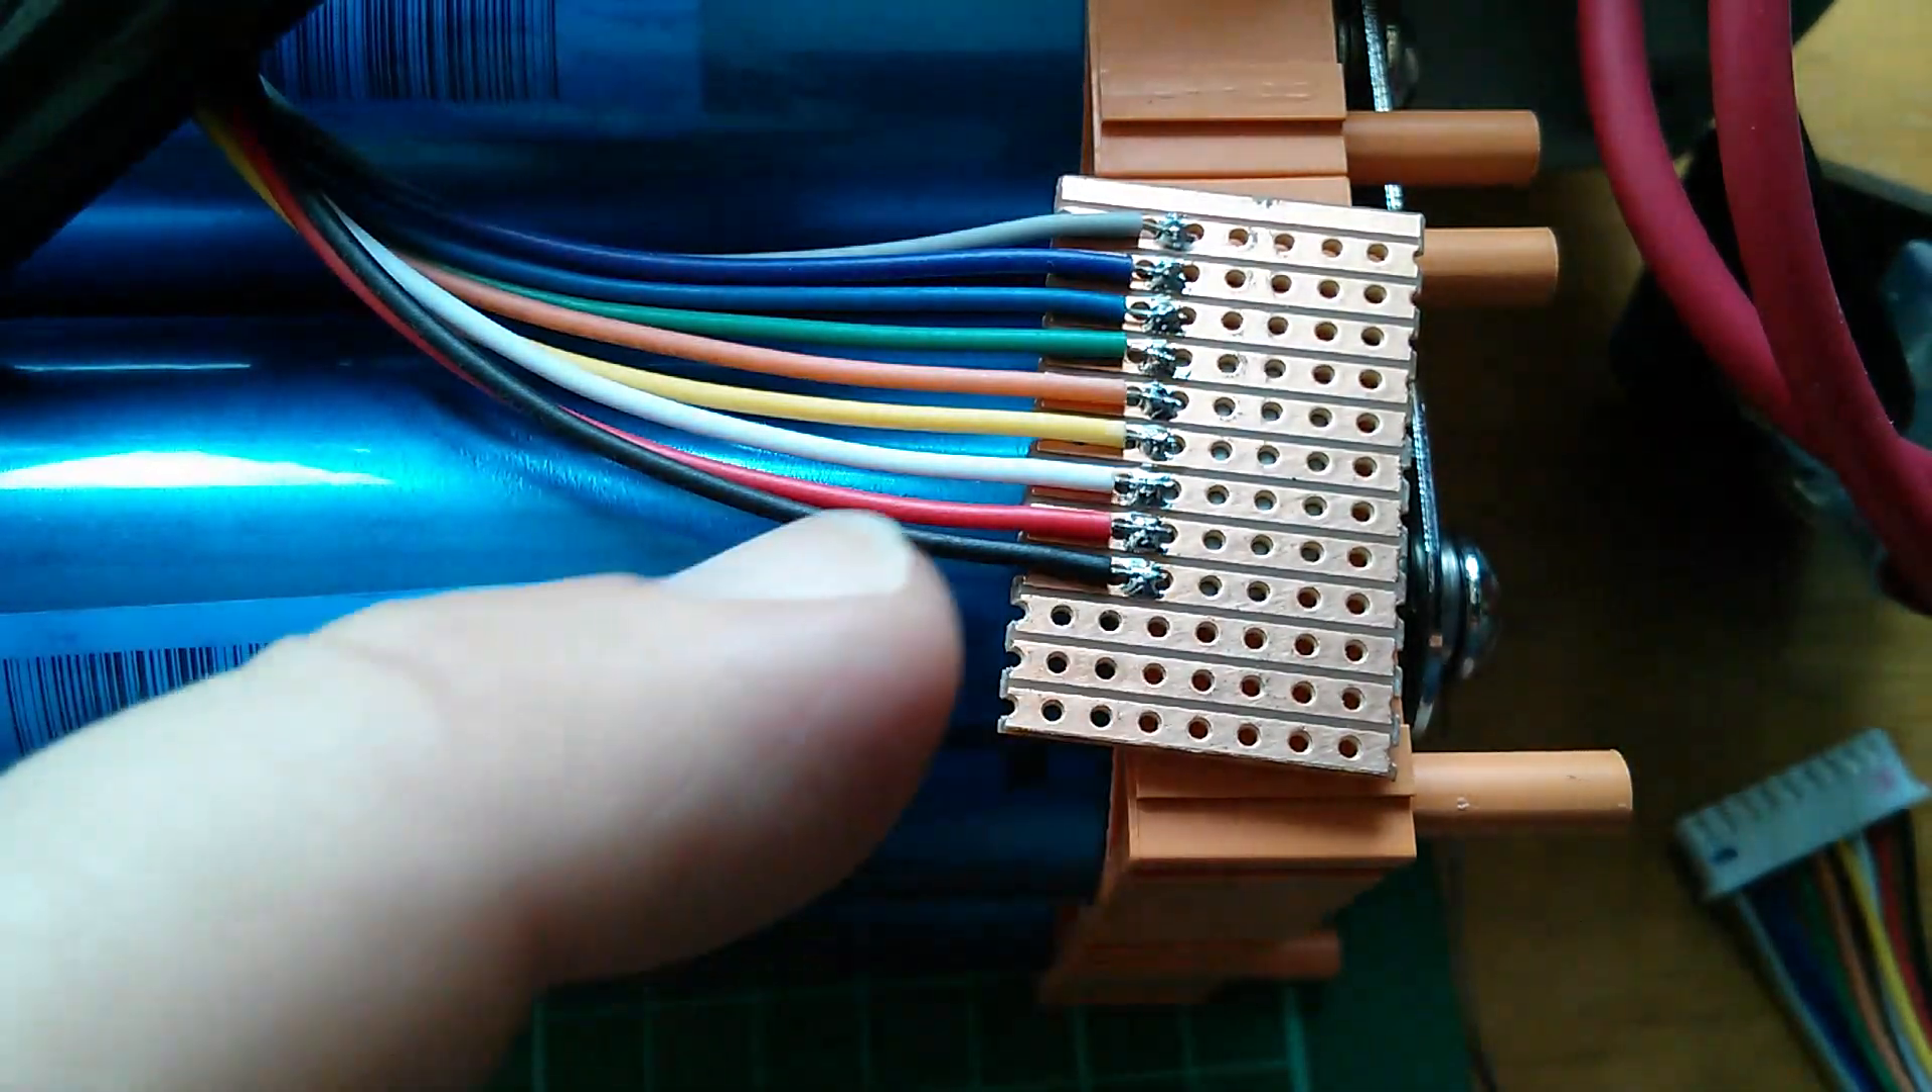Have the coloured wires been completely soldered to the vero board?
Yes.